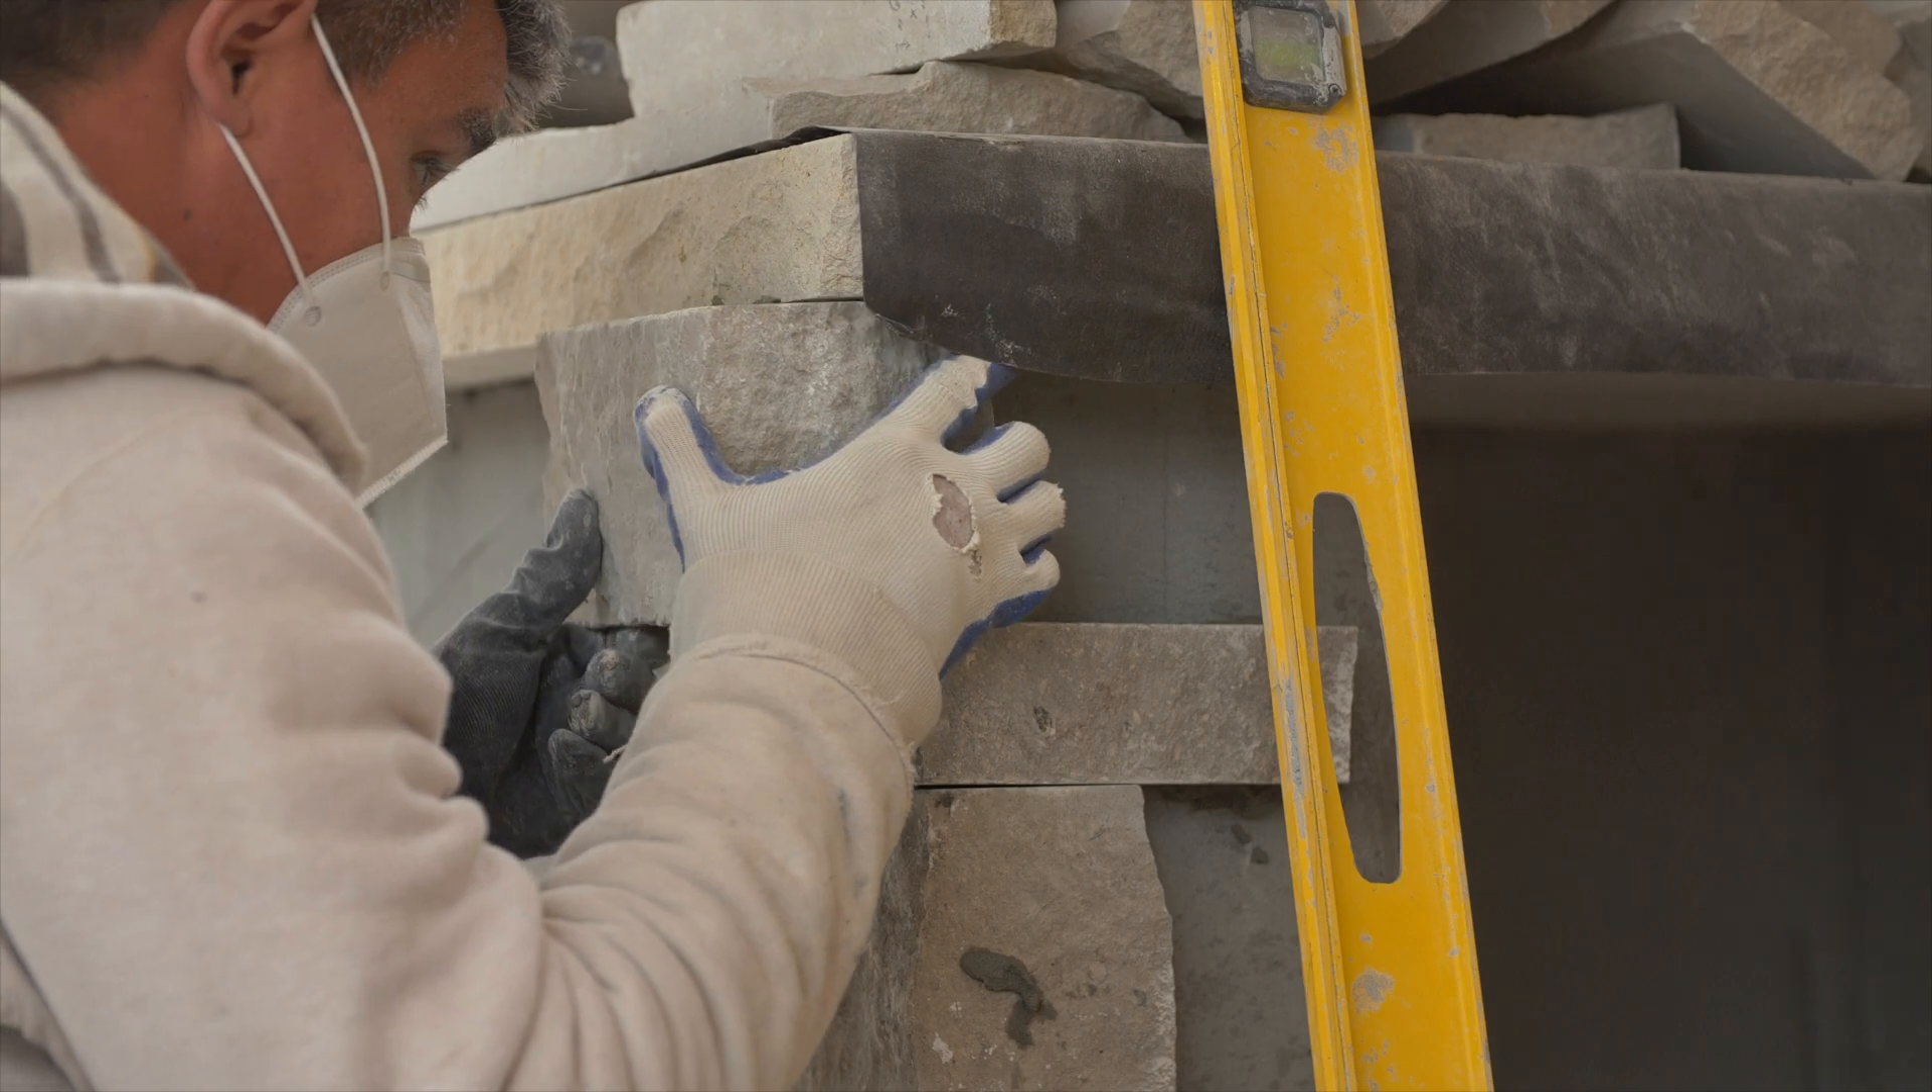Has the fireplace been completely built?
No.